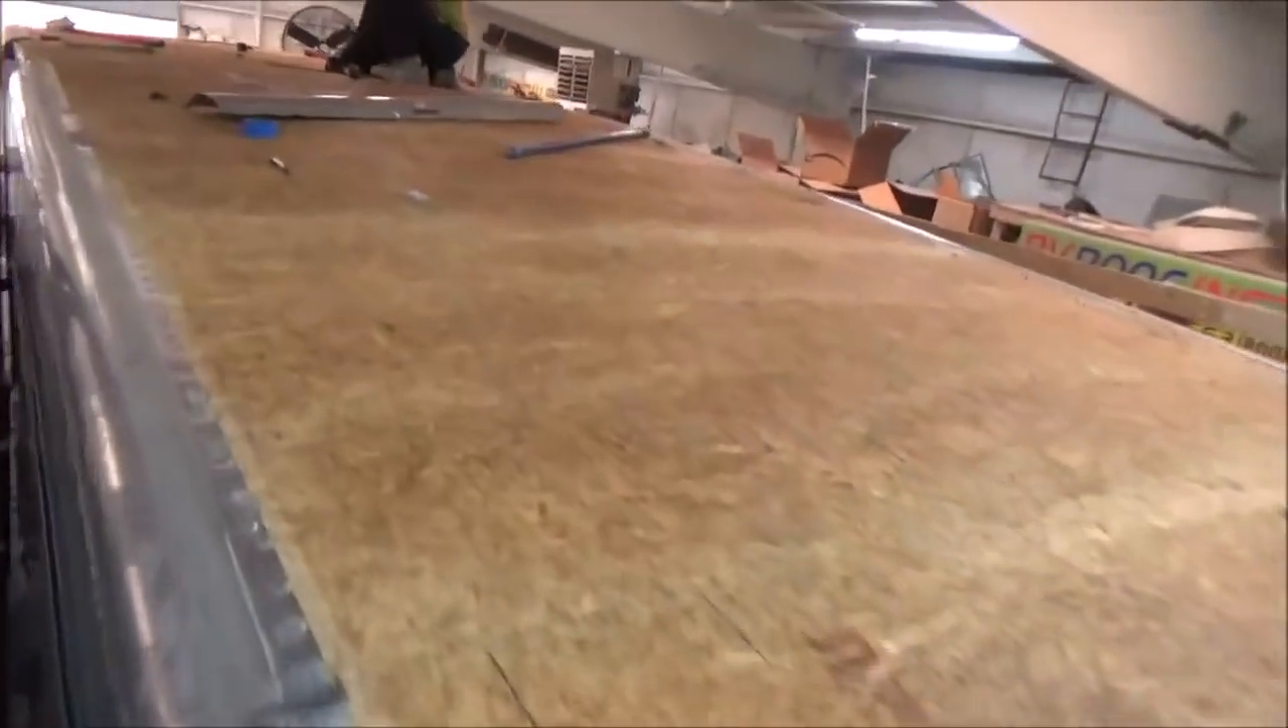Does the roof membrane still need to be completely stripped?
No.